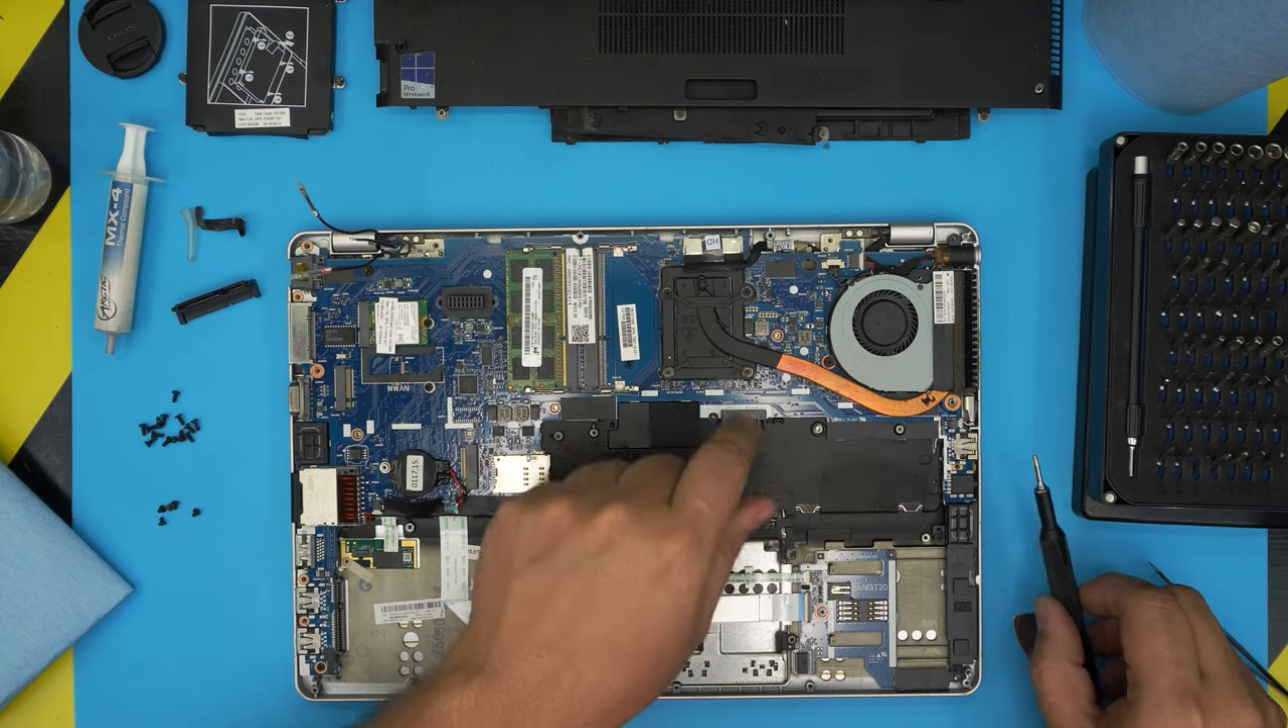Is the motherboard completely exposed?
Yes.